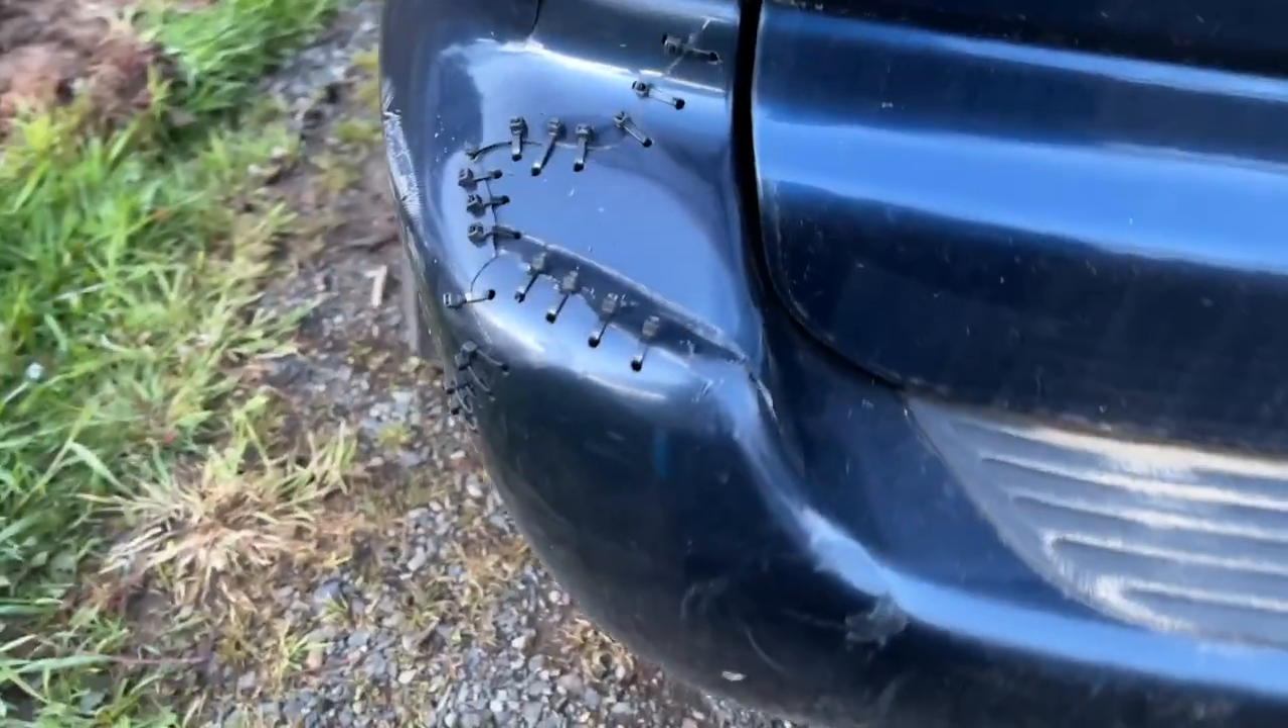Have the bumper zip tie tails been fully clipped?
Yes.